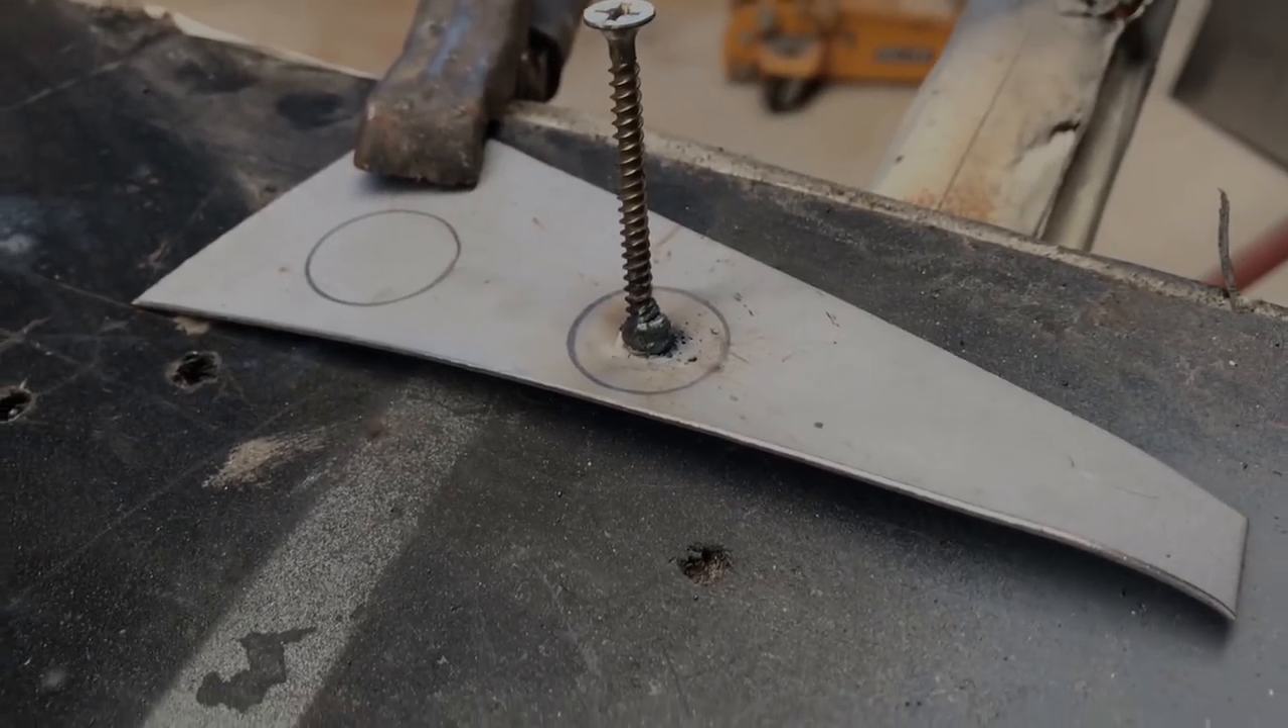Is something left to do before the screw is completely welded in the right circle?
No.